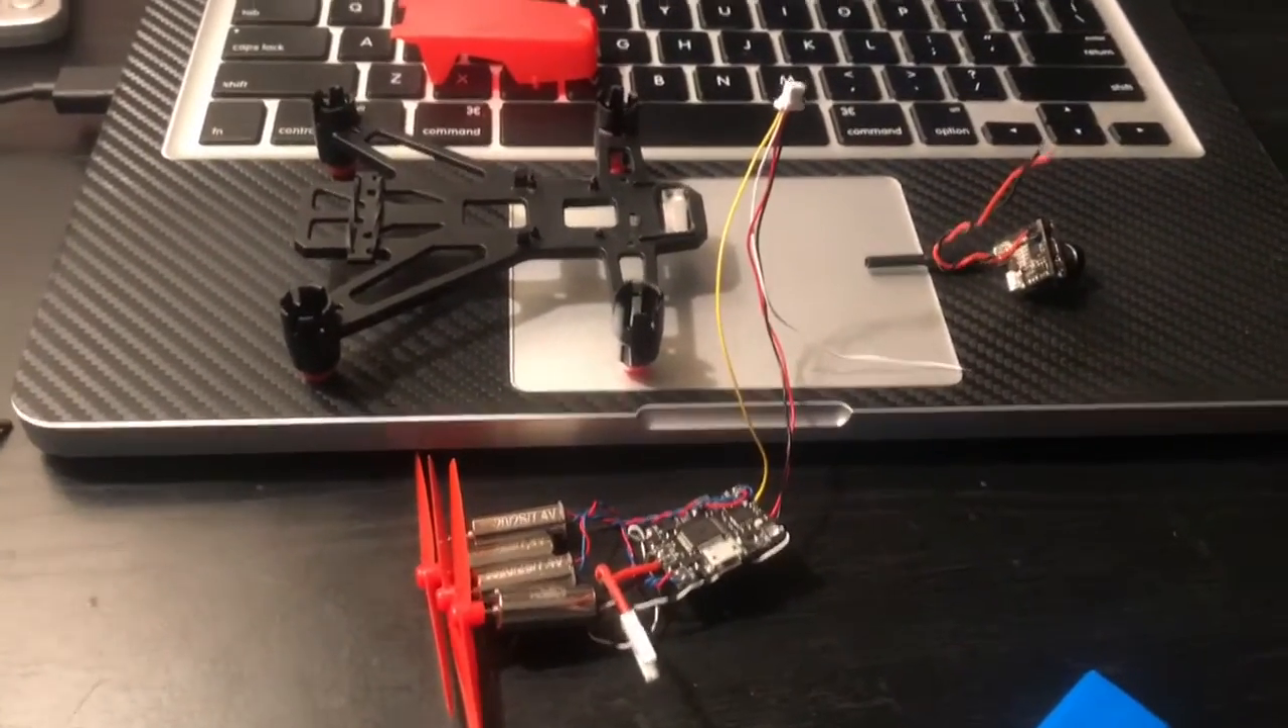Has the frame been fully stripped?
Yes.